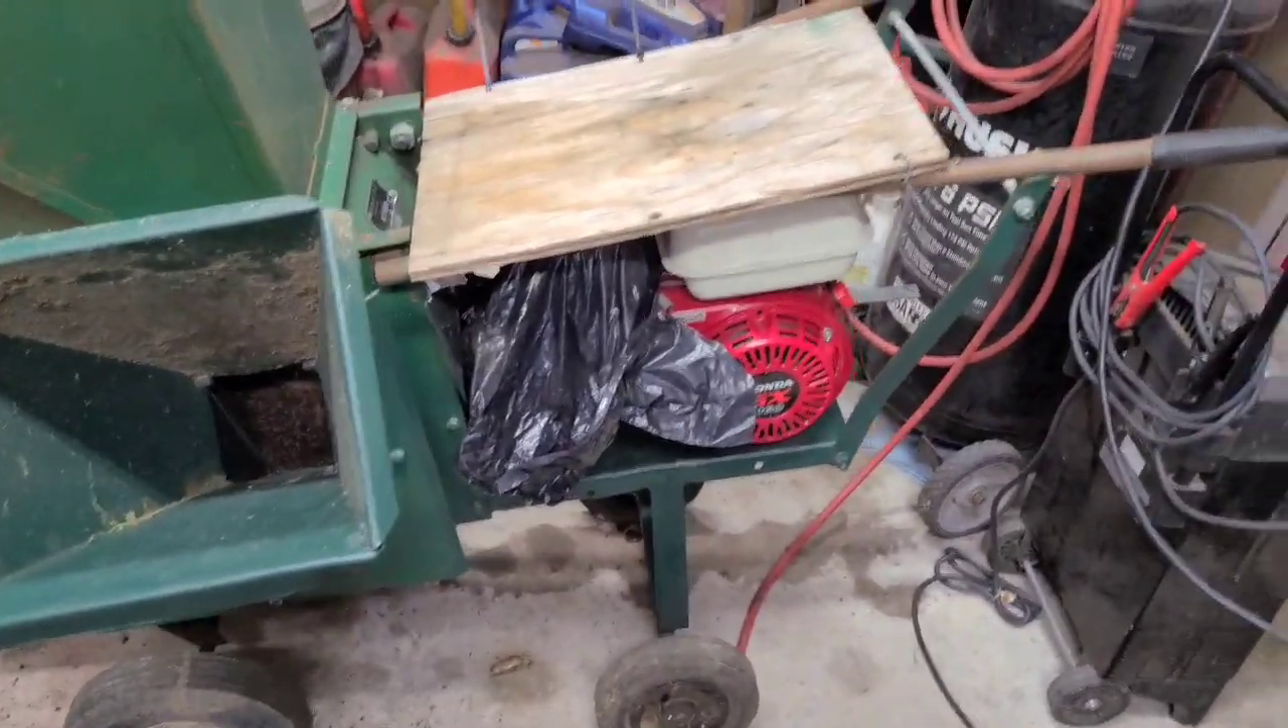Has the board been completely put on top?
Yes.